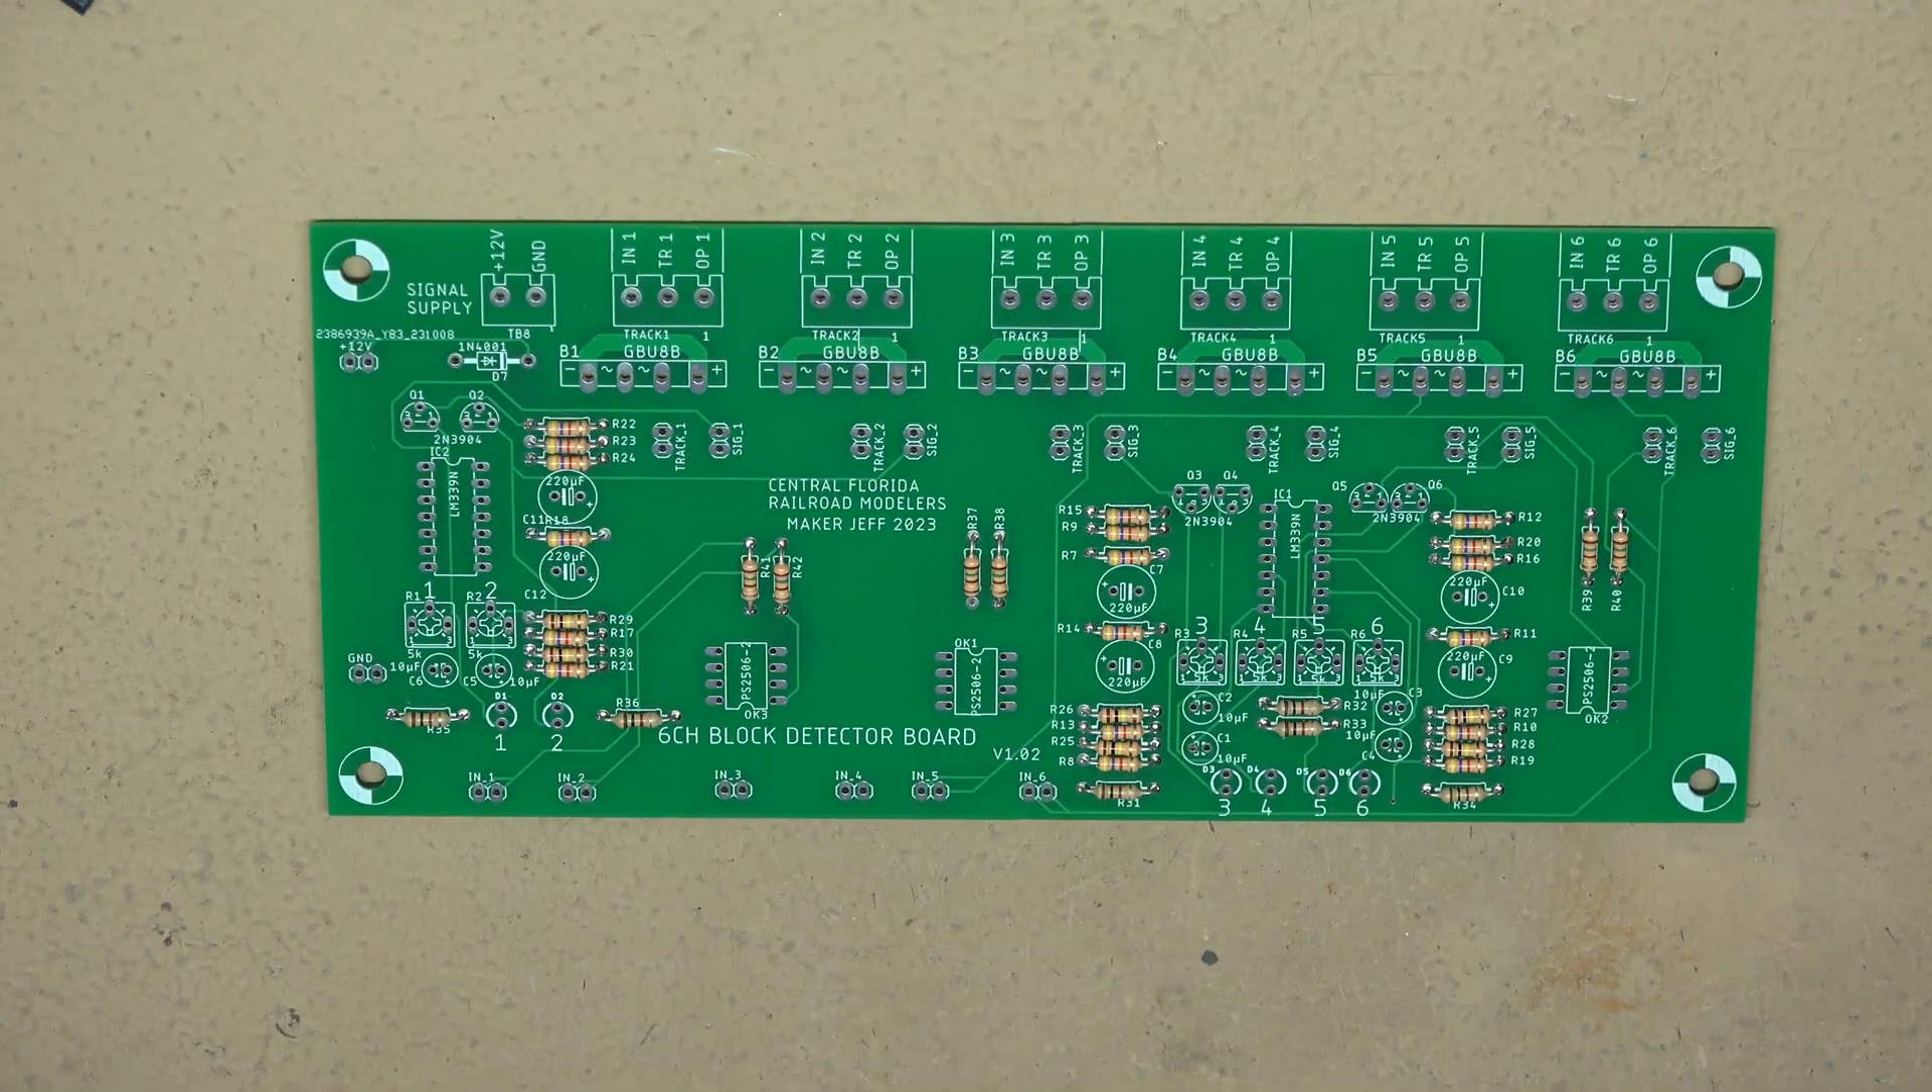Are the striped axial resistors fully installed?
Yes.